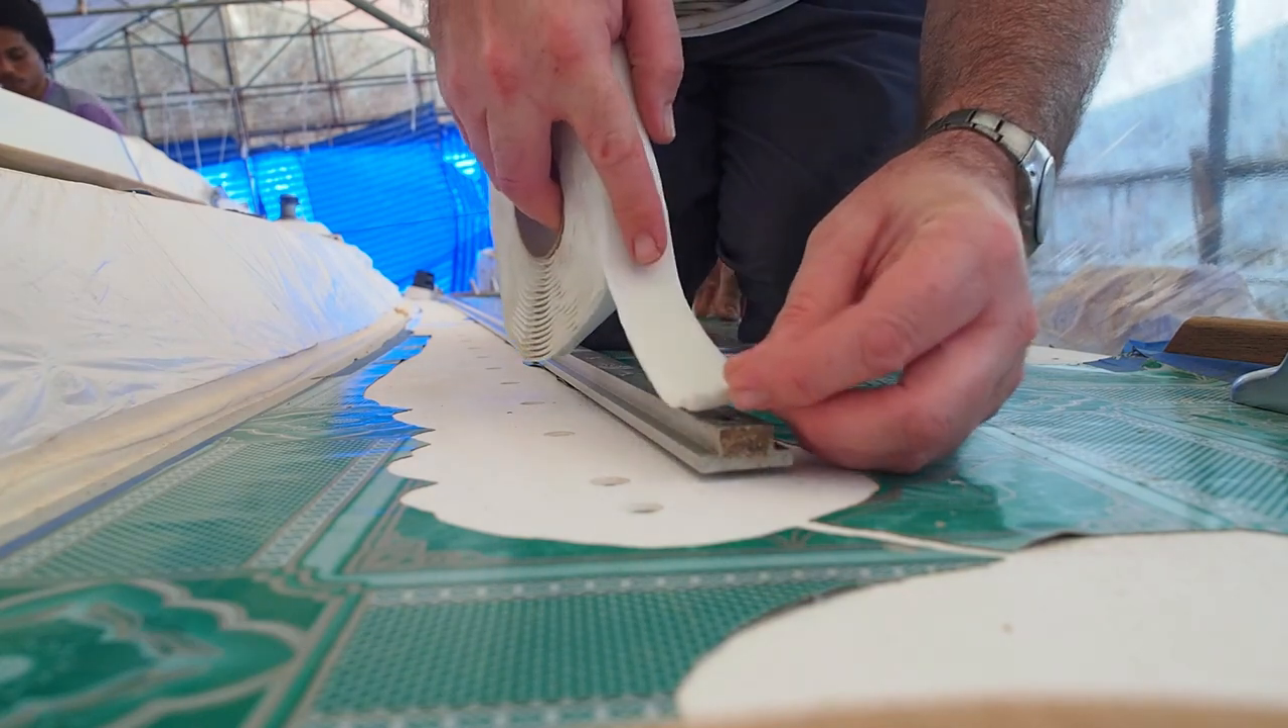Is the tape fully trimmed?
No.